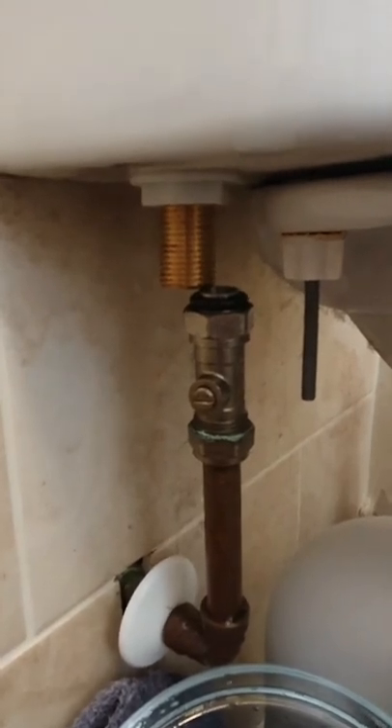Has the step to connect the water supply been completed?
No.